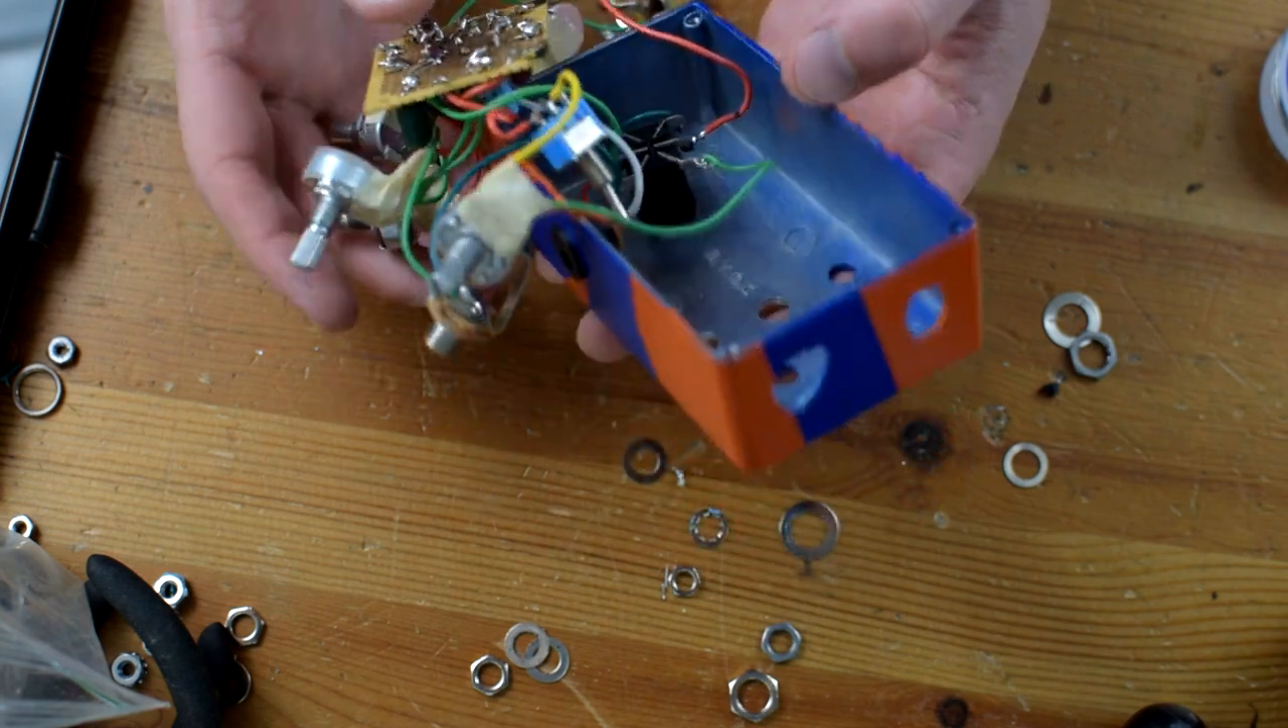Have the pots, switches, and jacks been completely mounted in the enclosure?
No.